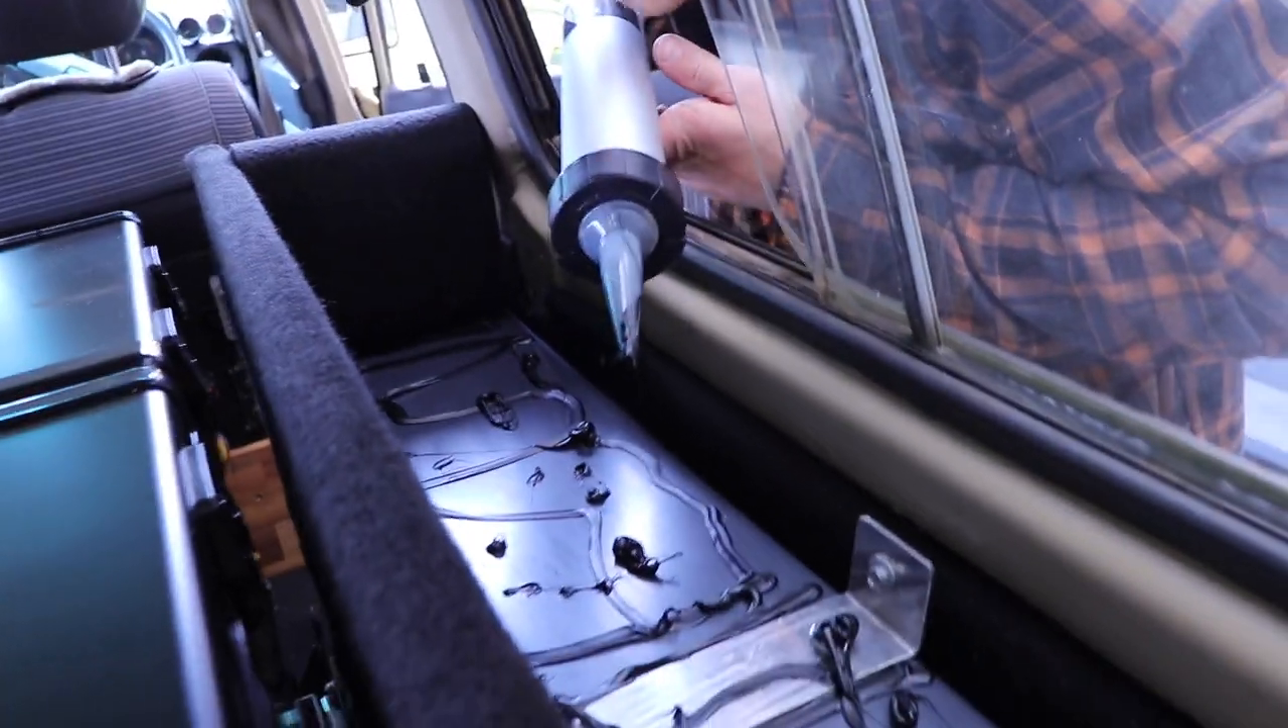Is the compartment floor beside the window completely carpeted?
No.